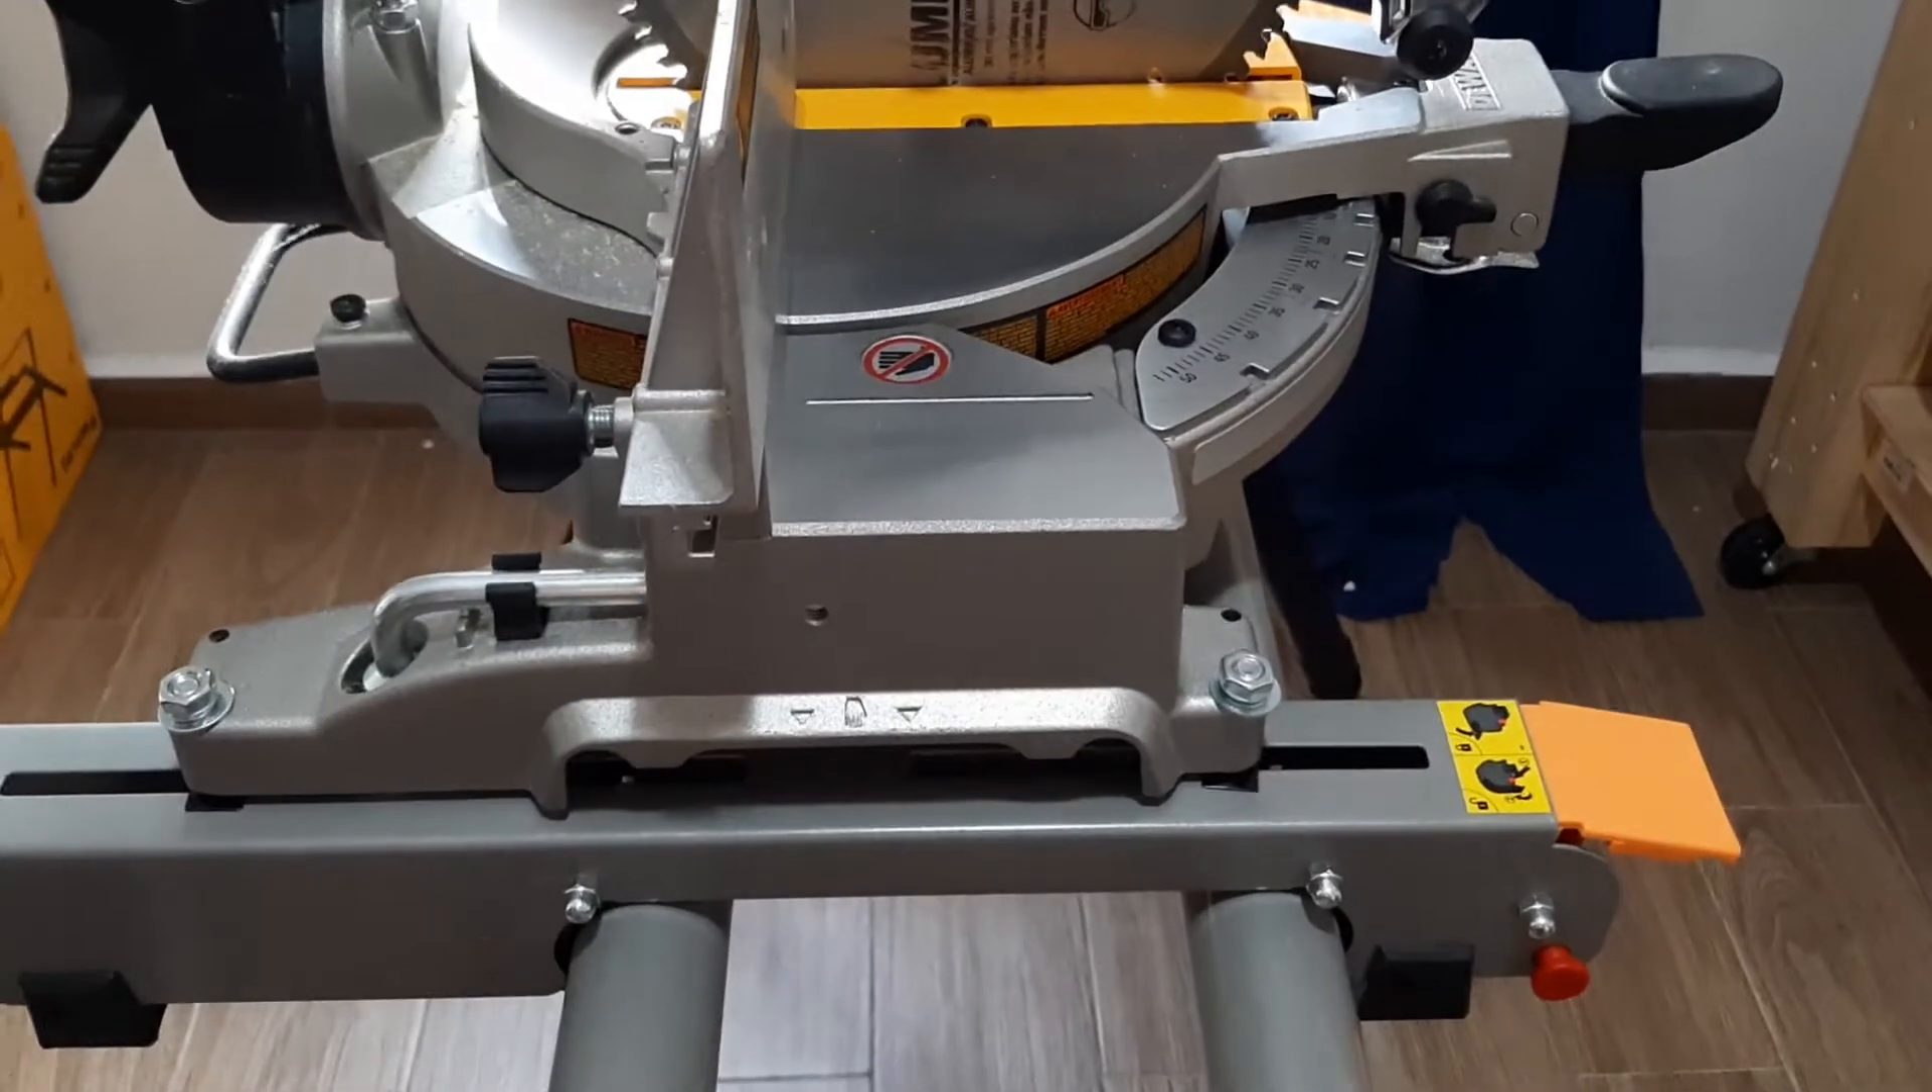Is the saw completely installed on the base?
Yes.